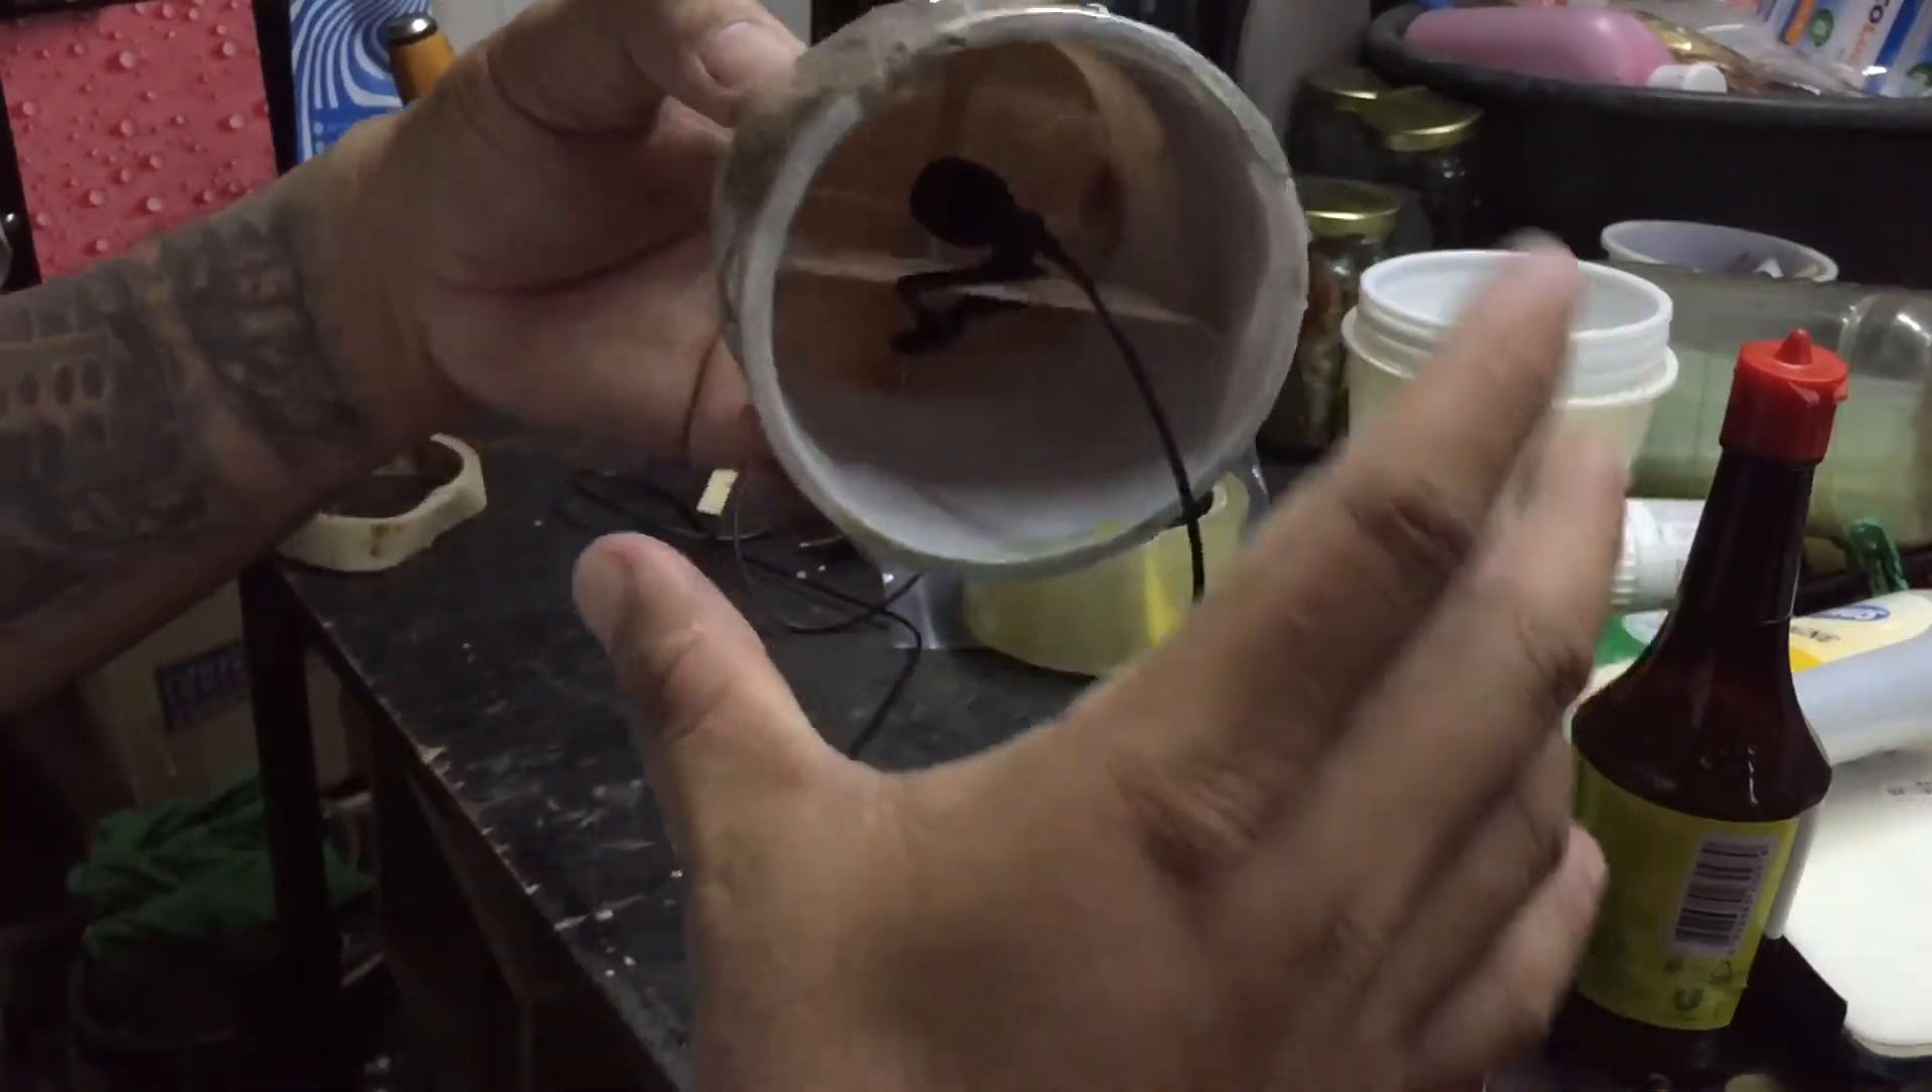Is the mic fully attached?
Yes.